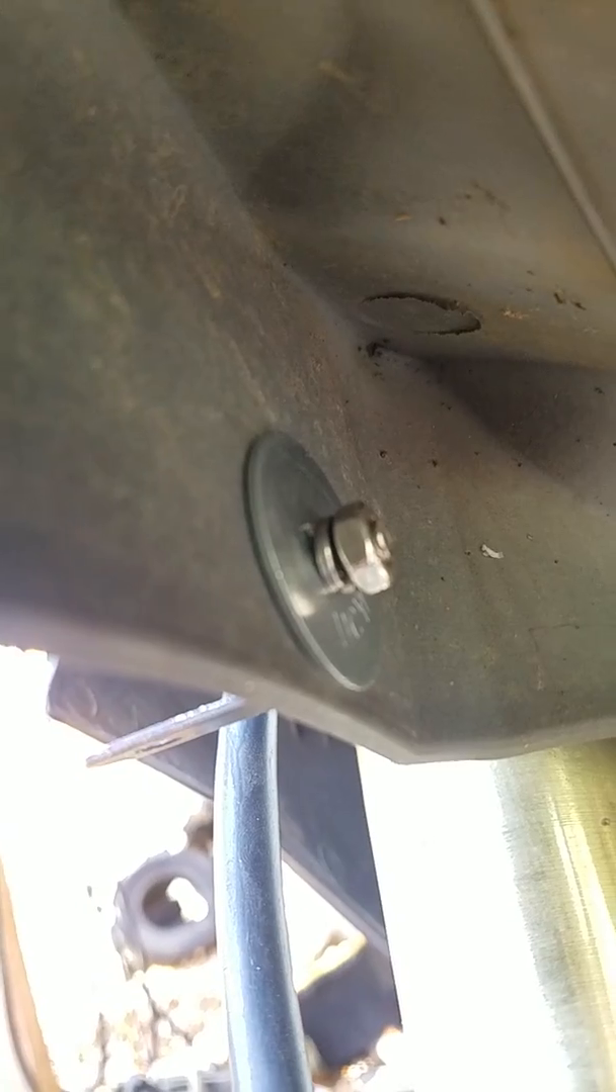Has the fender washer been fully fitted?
Yes.